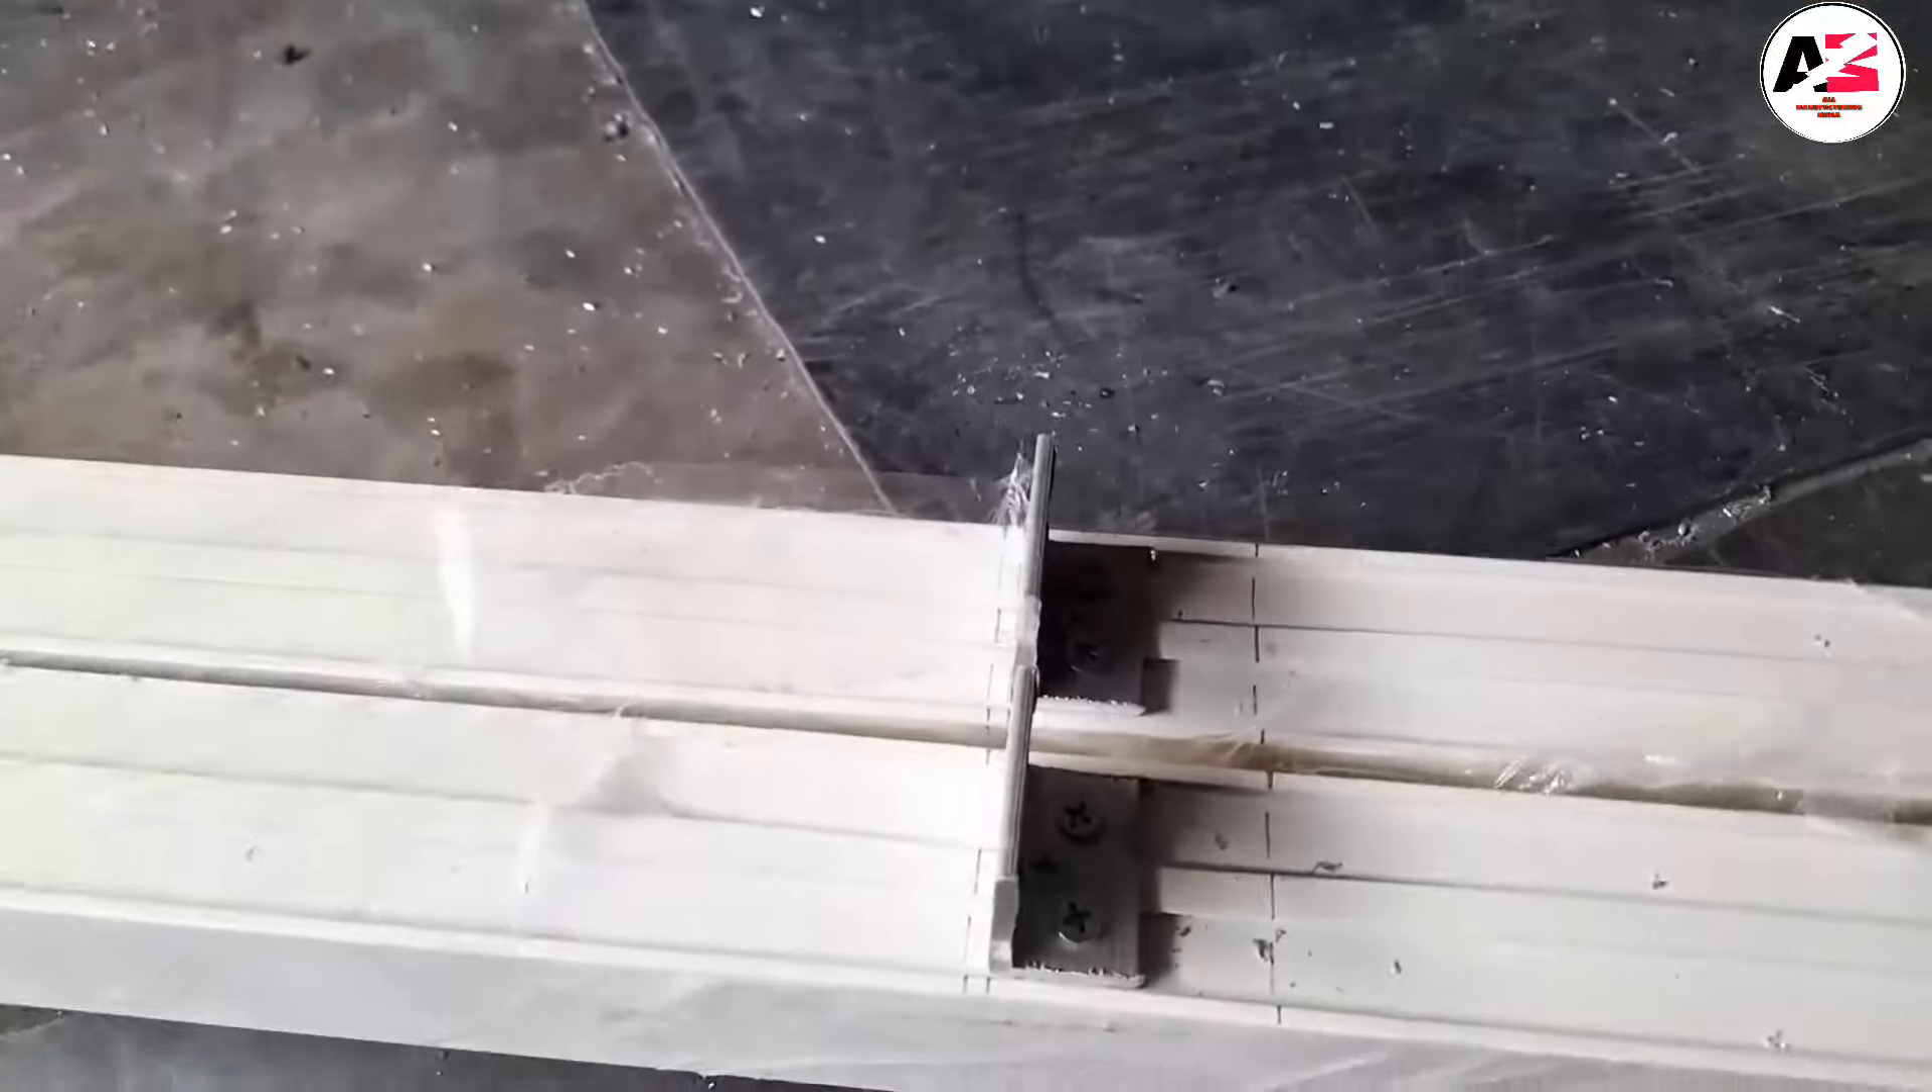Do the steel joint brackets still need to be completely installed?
No.